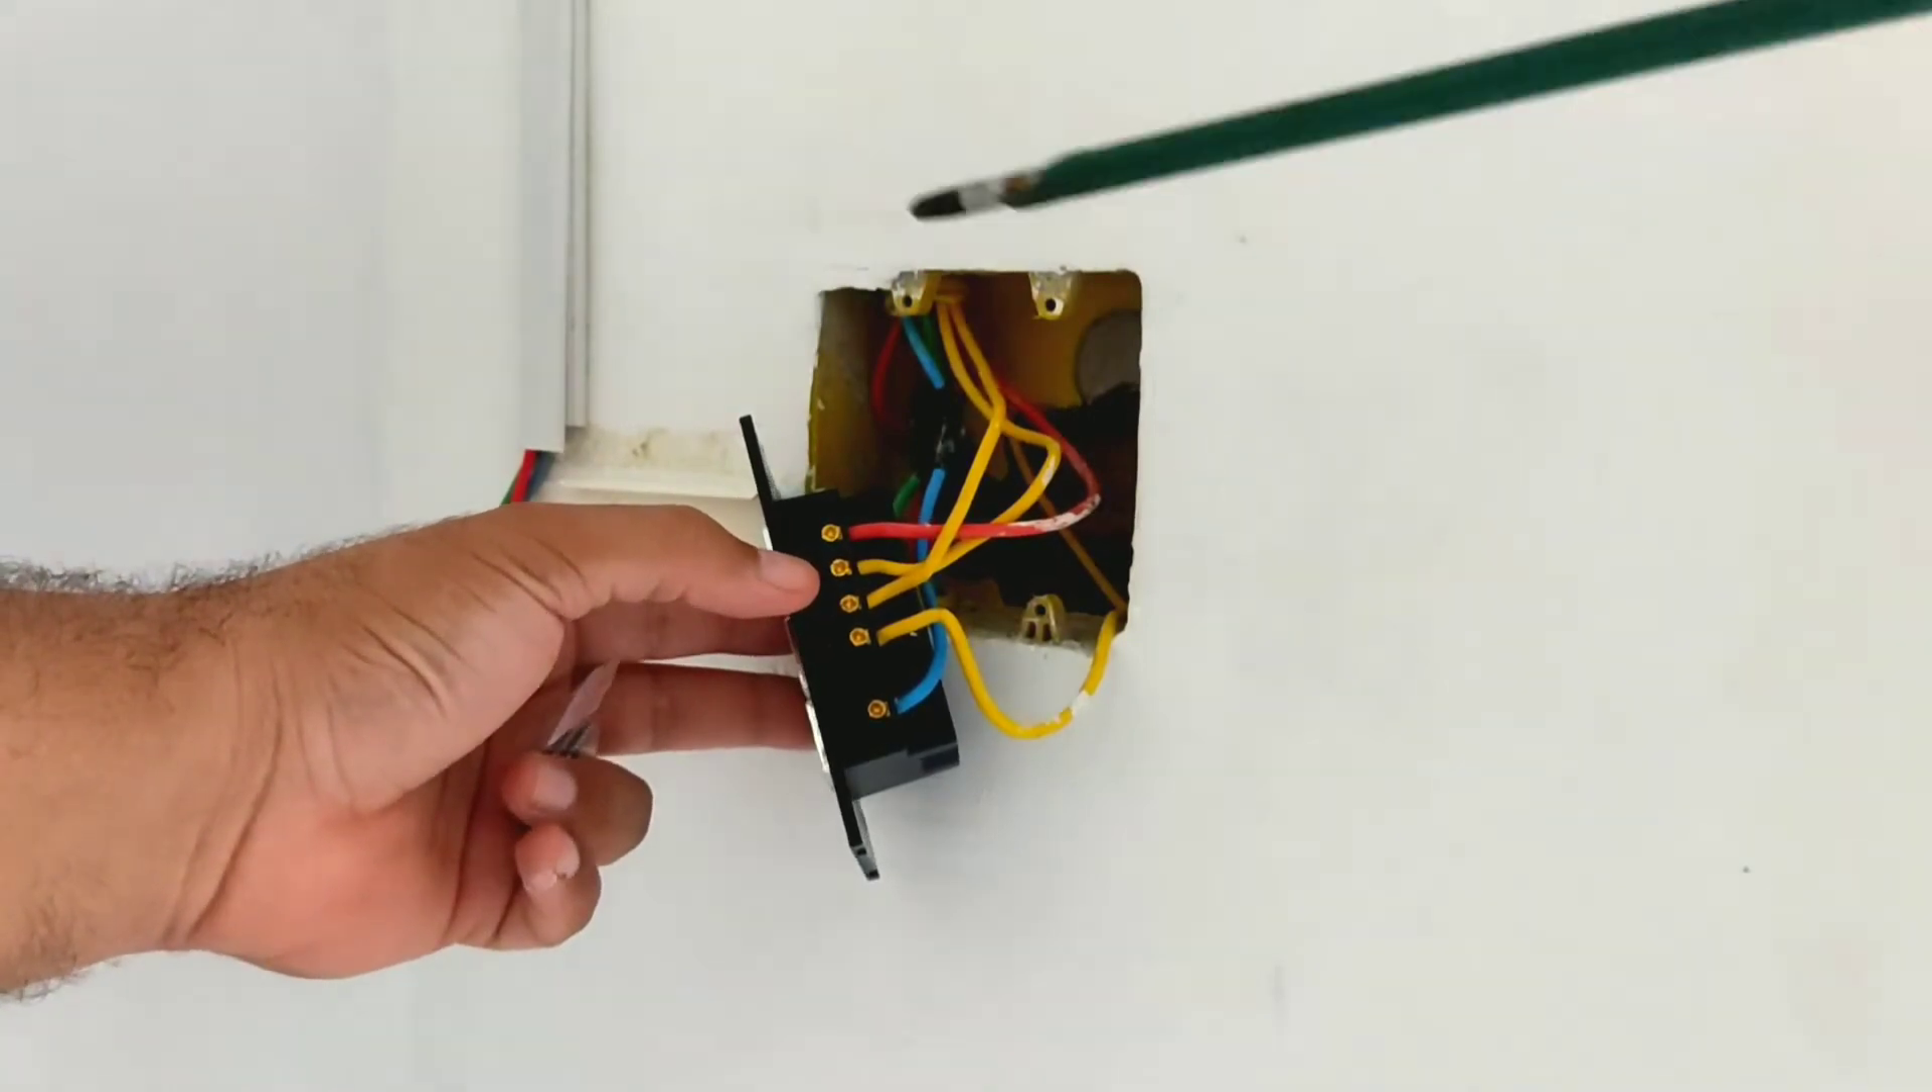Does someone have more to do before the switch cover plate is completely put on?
Yes.